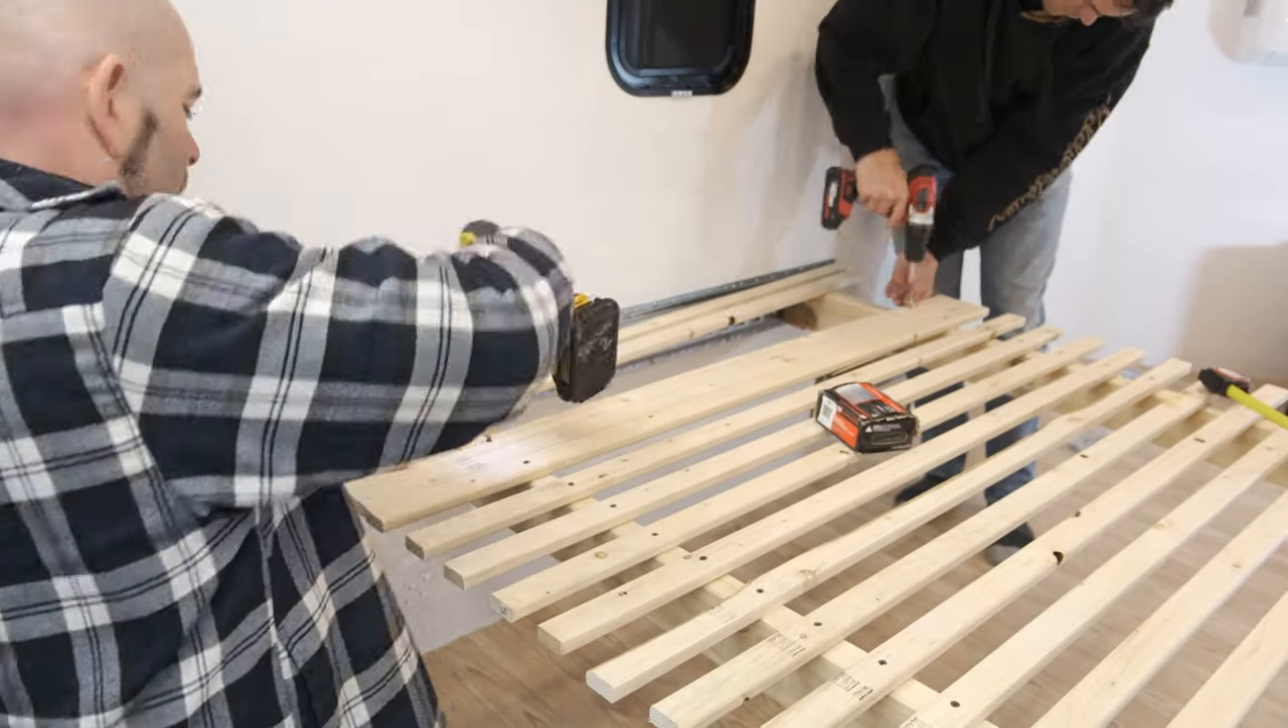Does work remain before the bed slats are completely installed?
Yes.